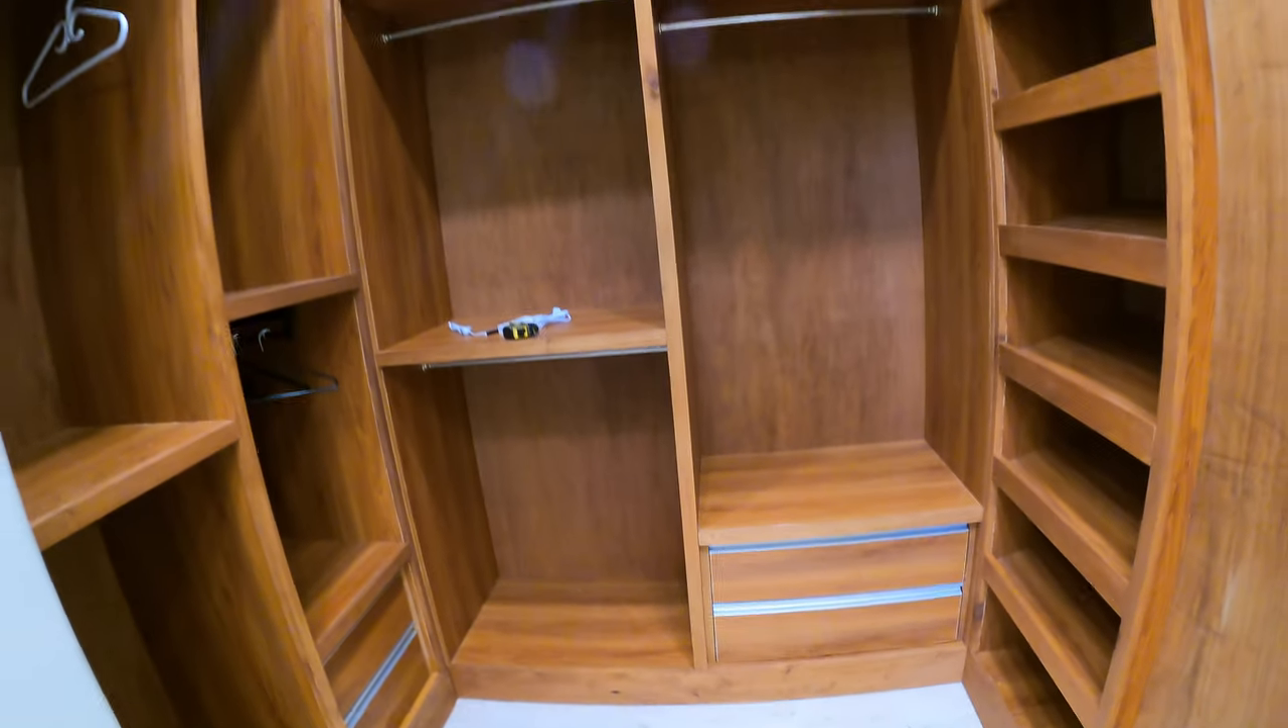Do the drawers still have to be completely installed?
No.